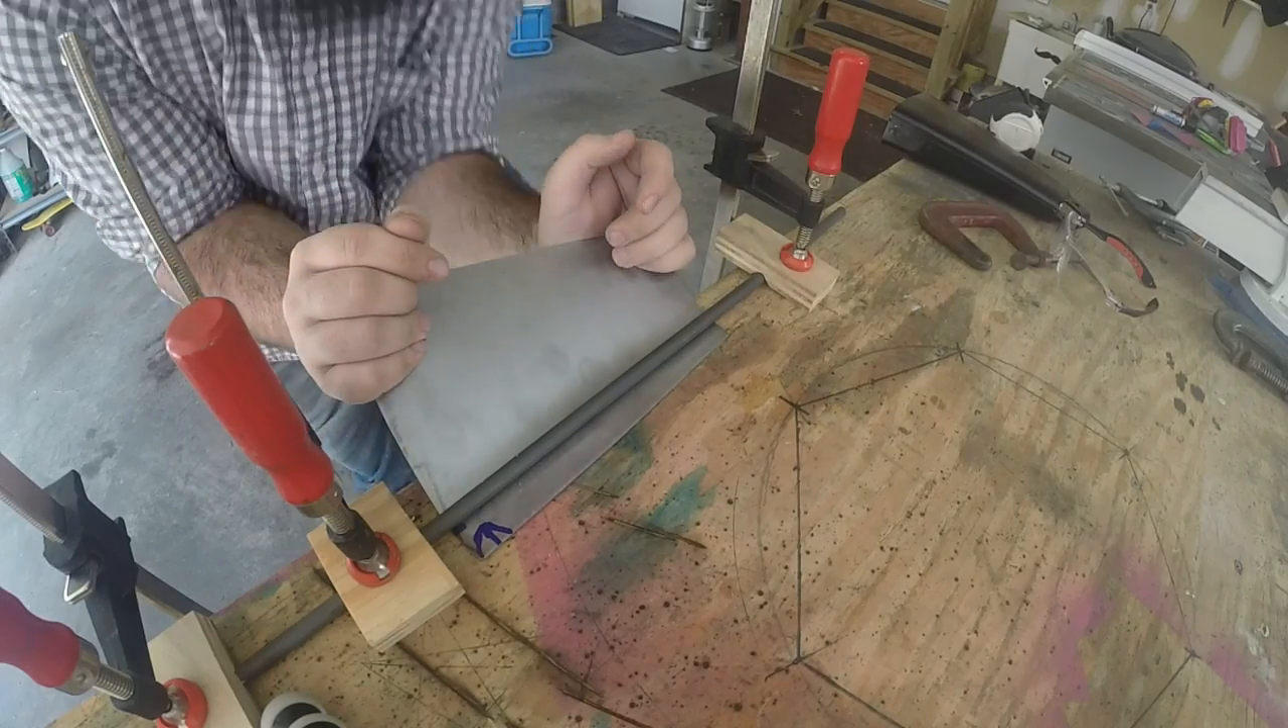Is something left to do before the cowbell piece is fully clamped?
No.